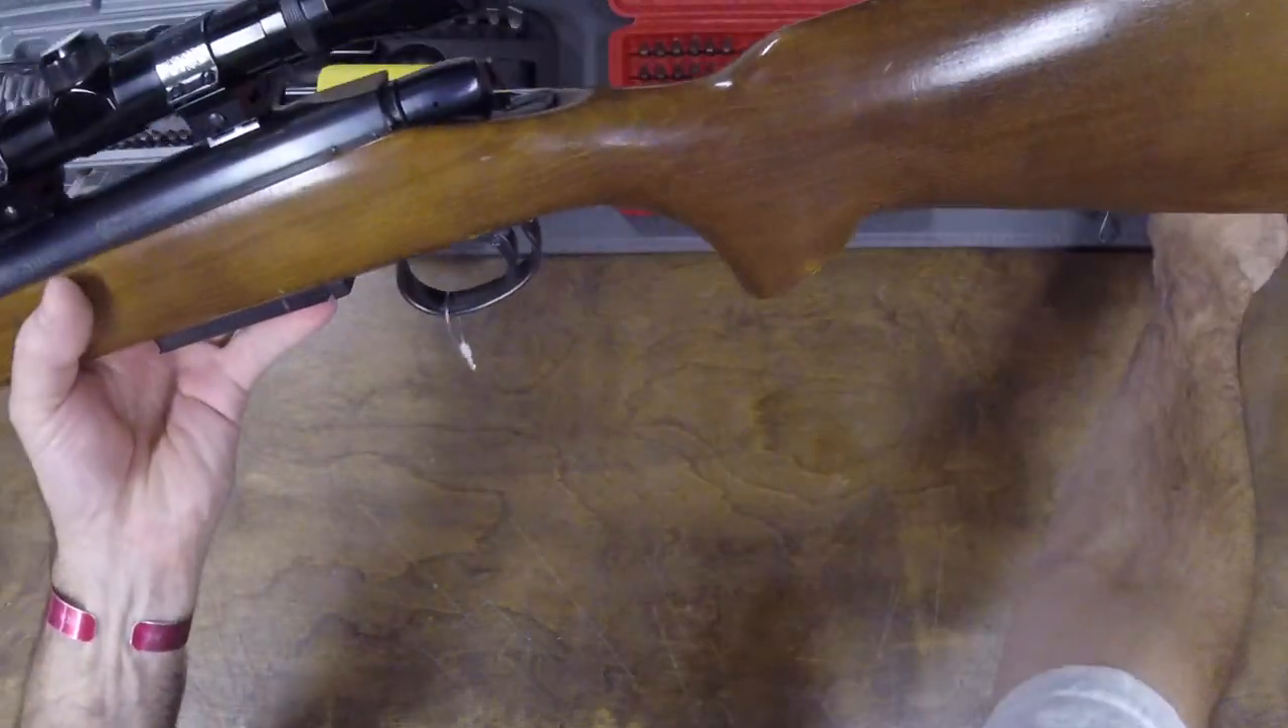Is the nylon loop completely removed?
No.